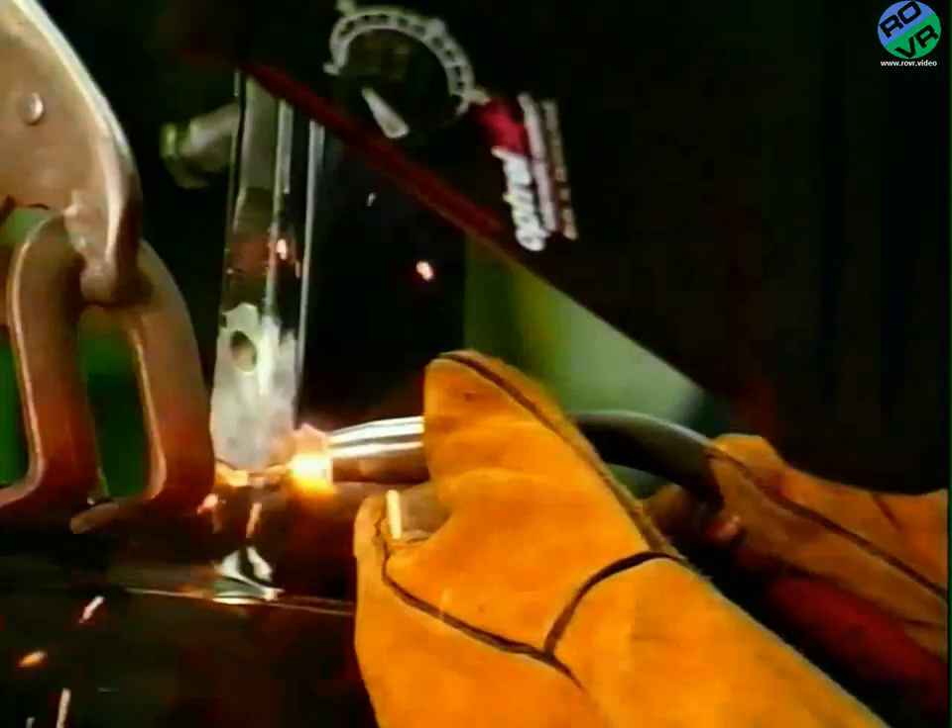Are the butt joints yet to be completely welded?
Yes.